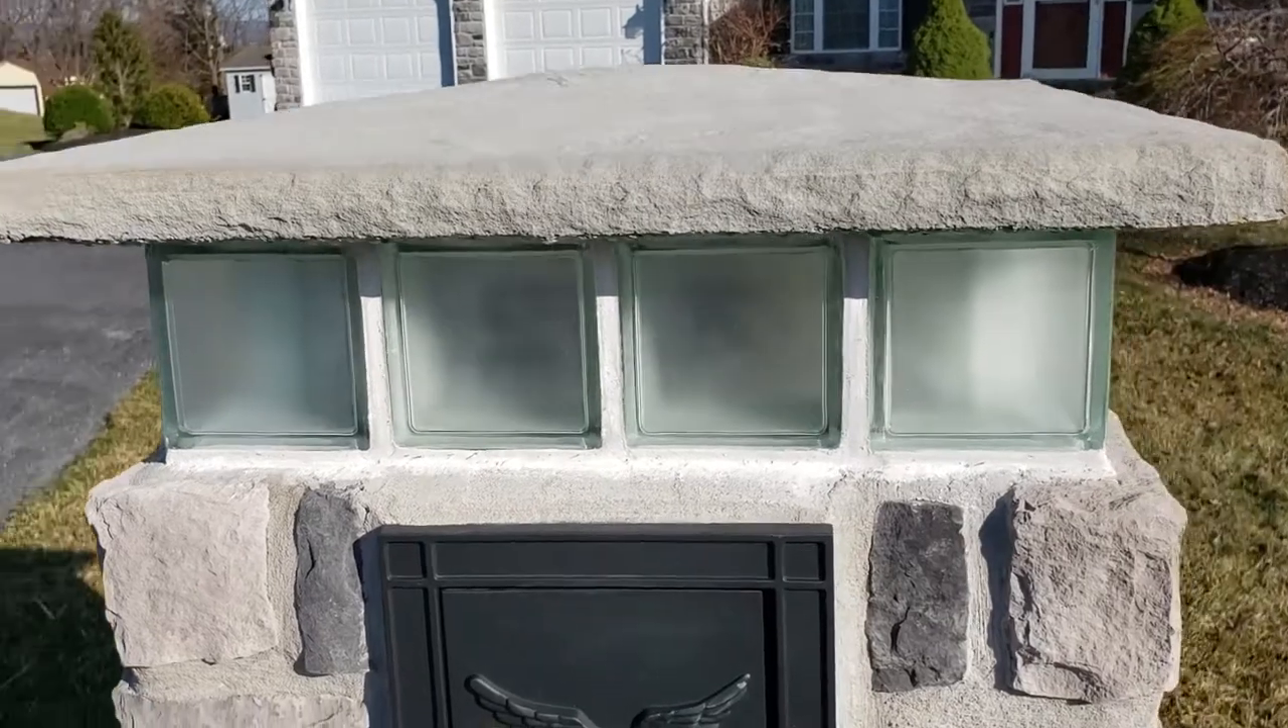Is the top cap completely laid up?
Yes.